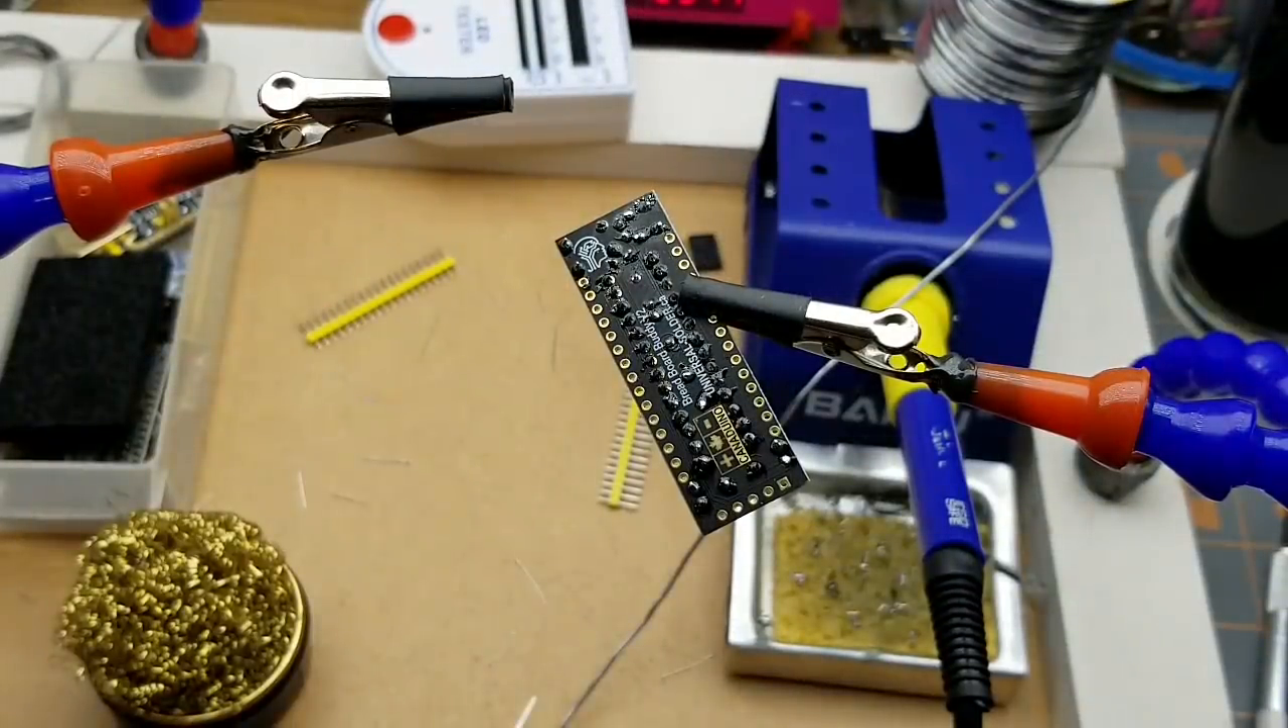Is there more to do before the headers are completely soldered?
Yes.